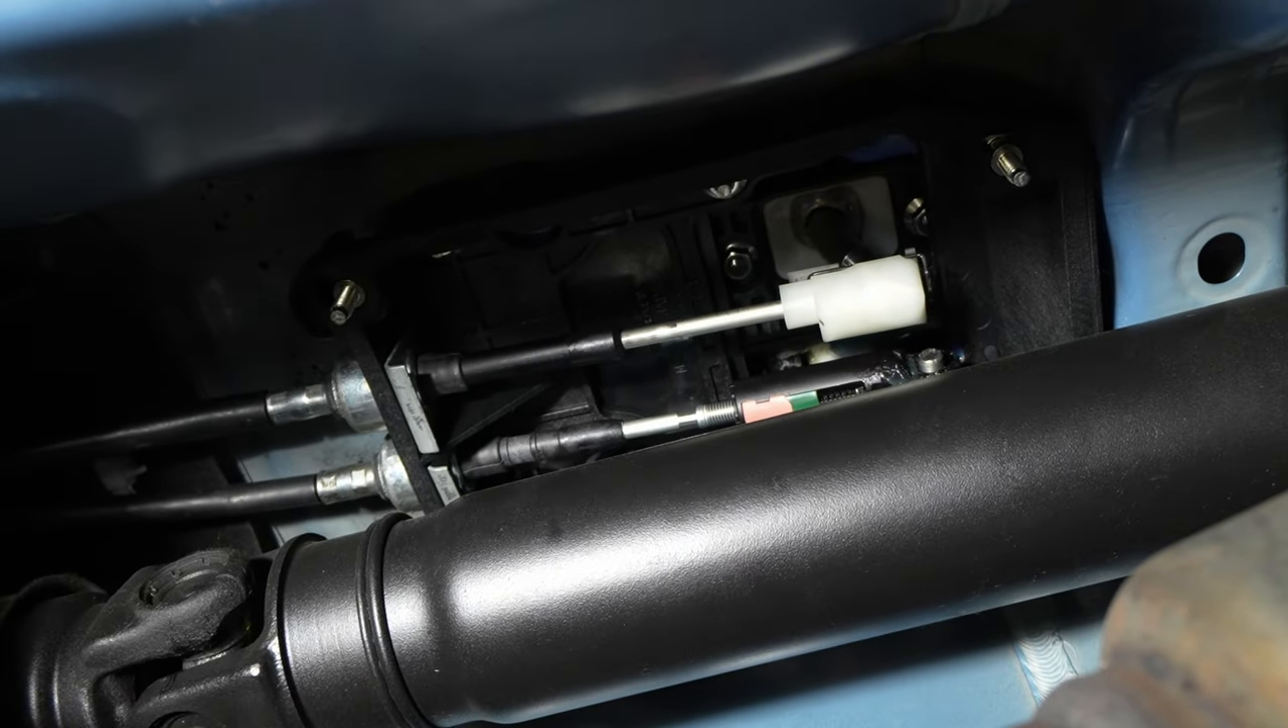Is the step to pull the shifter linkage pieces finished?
No.